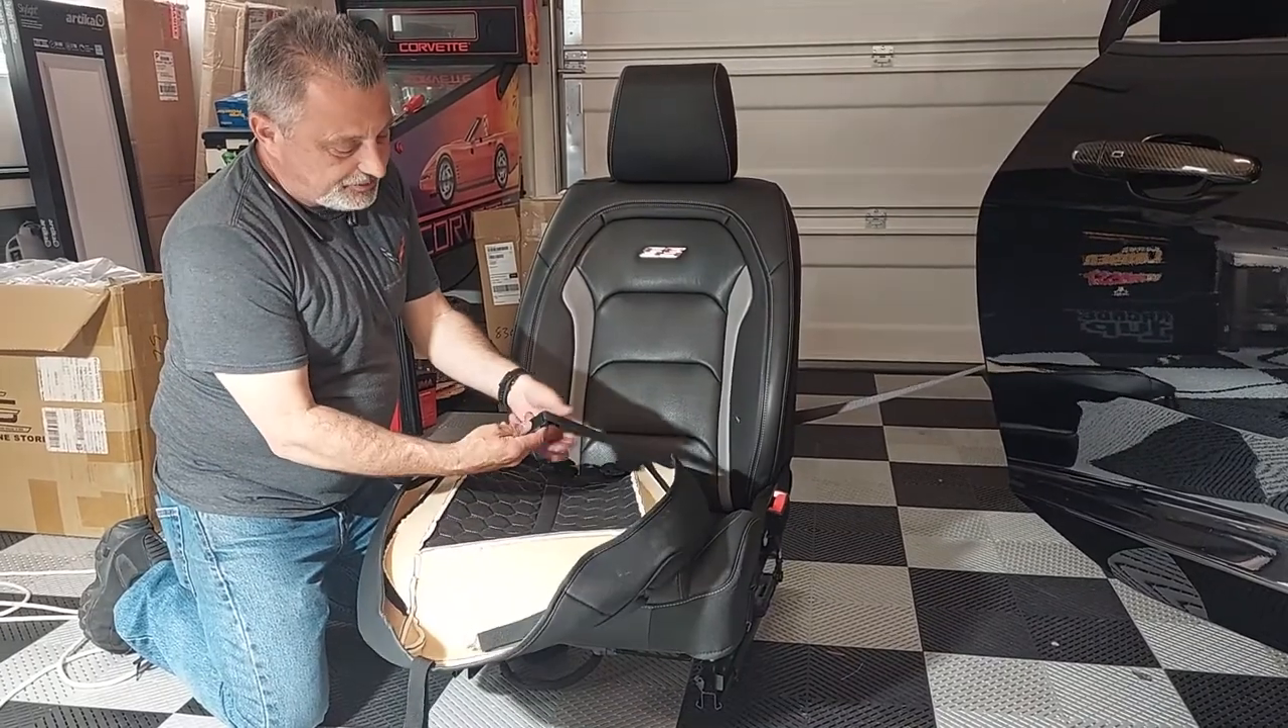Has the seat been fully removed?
Yes.